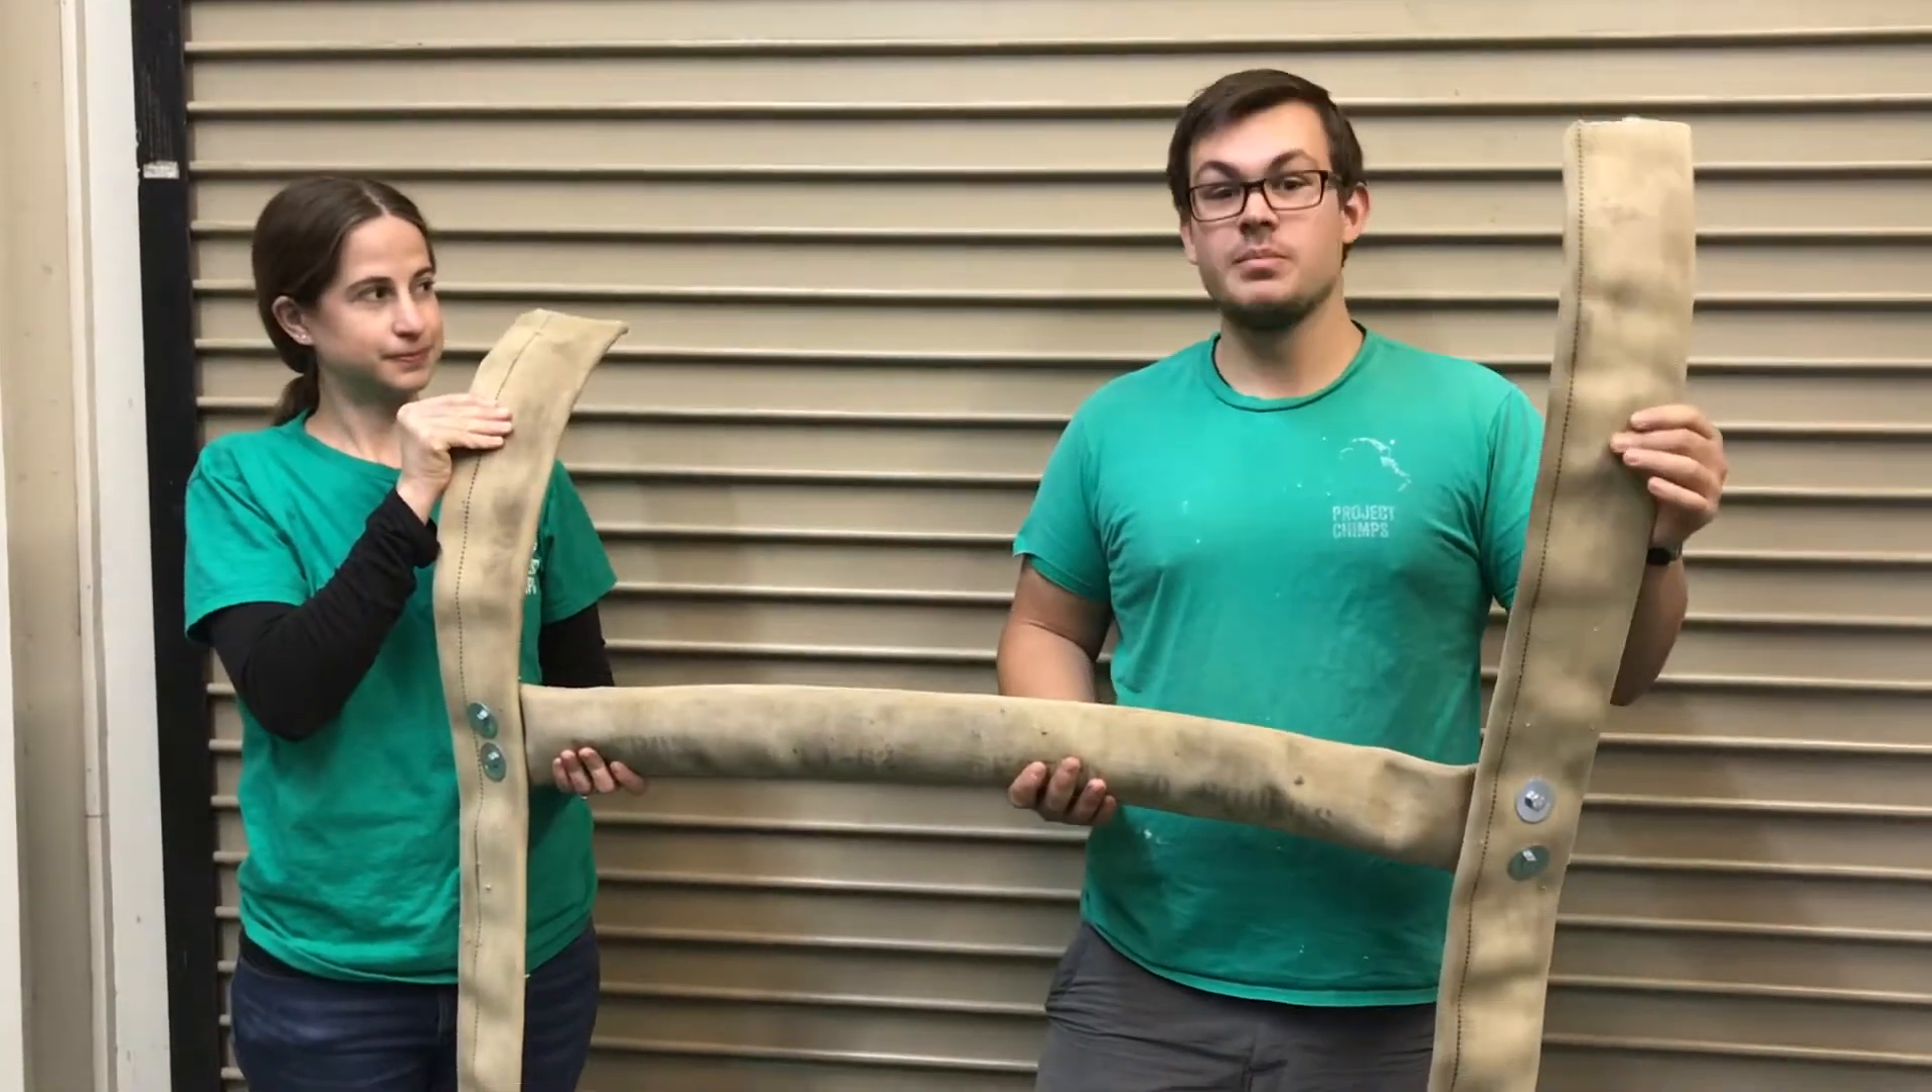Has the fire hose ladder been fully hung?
No.